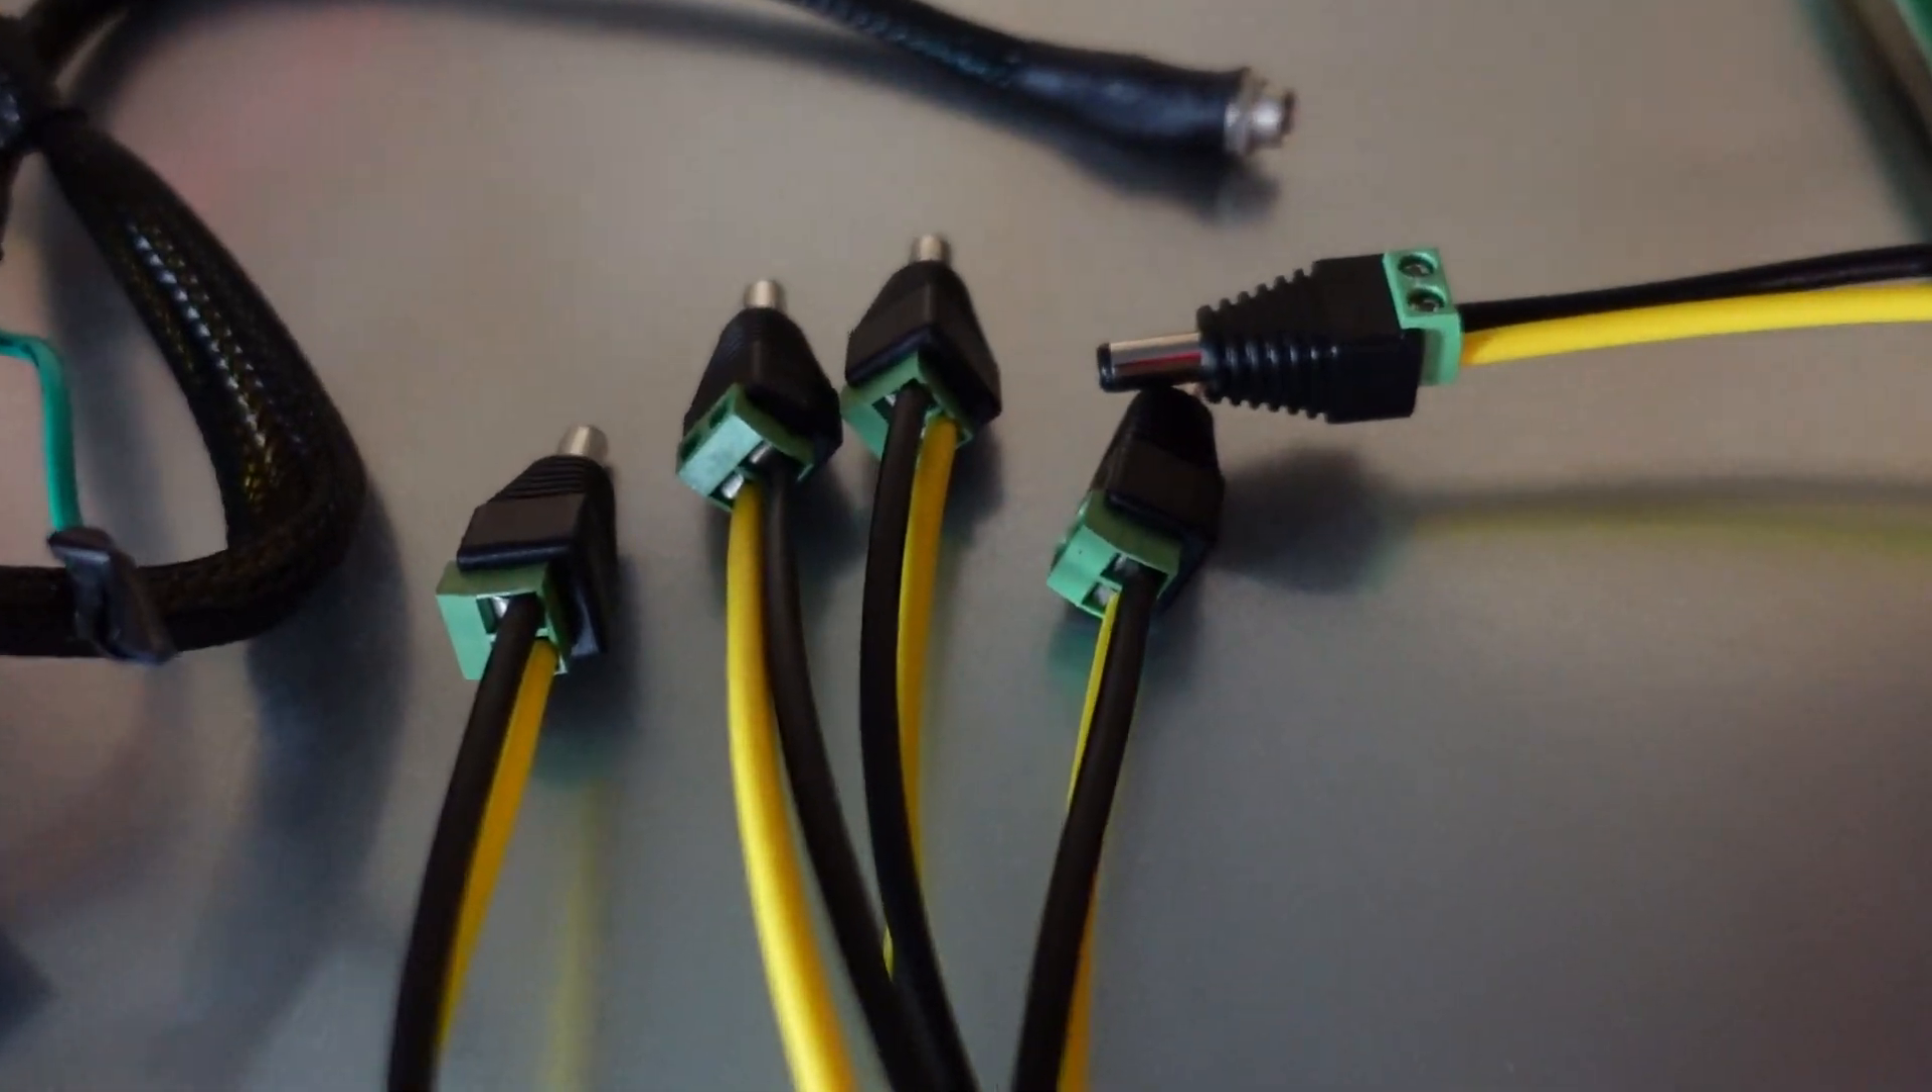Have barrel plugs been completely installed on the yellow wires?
Yes.